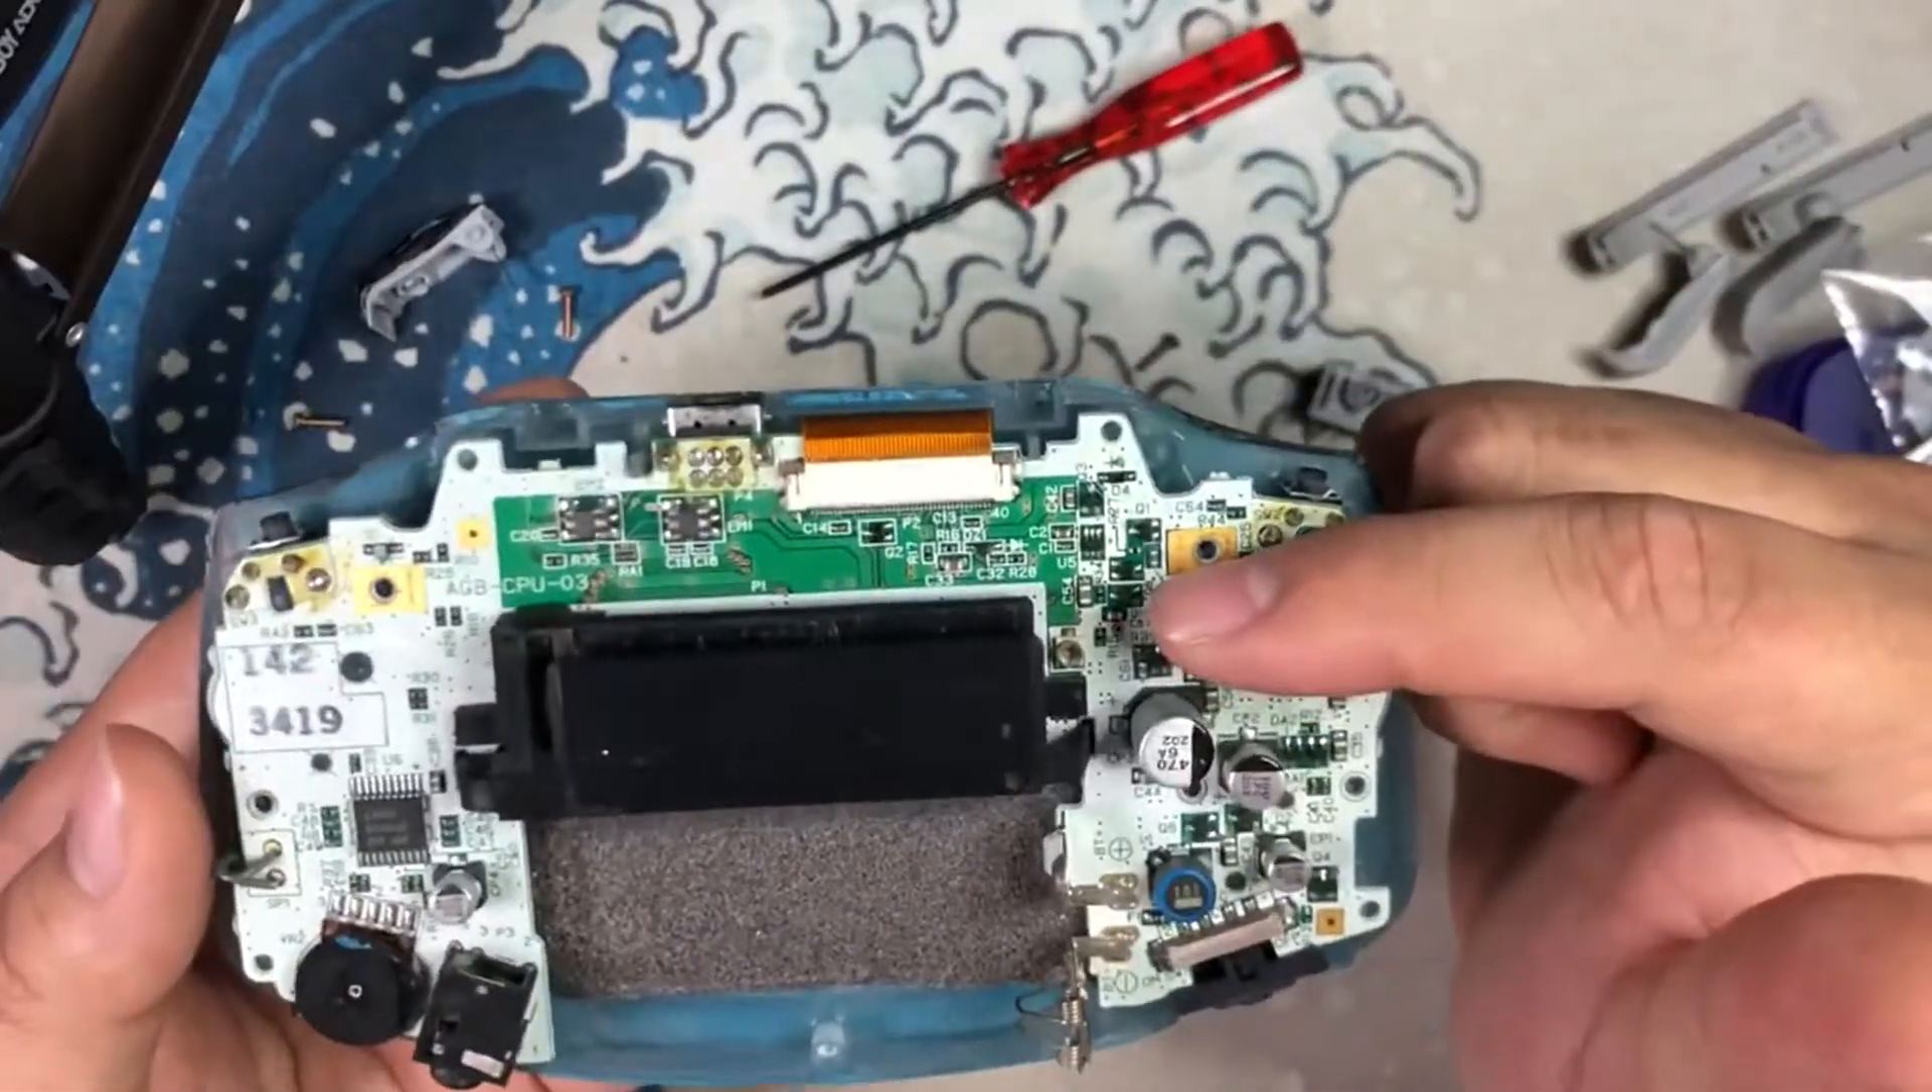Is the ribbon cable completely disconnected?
No.